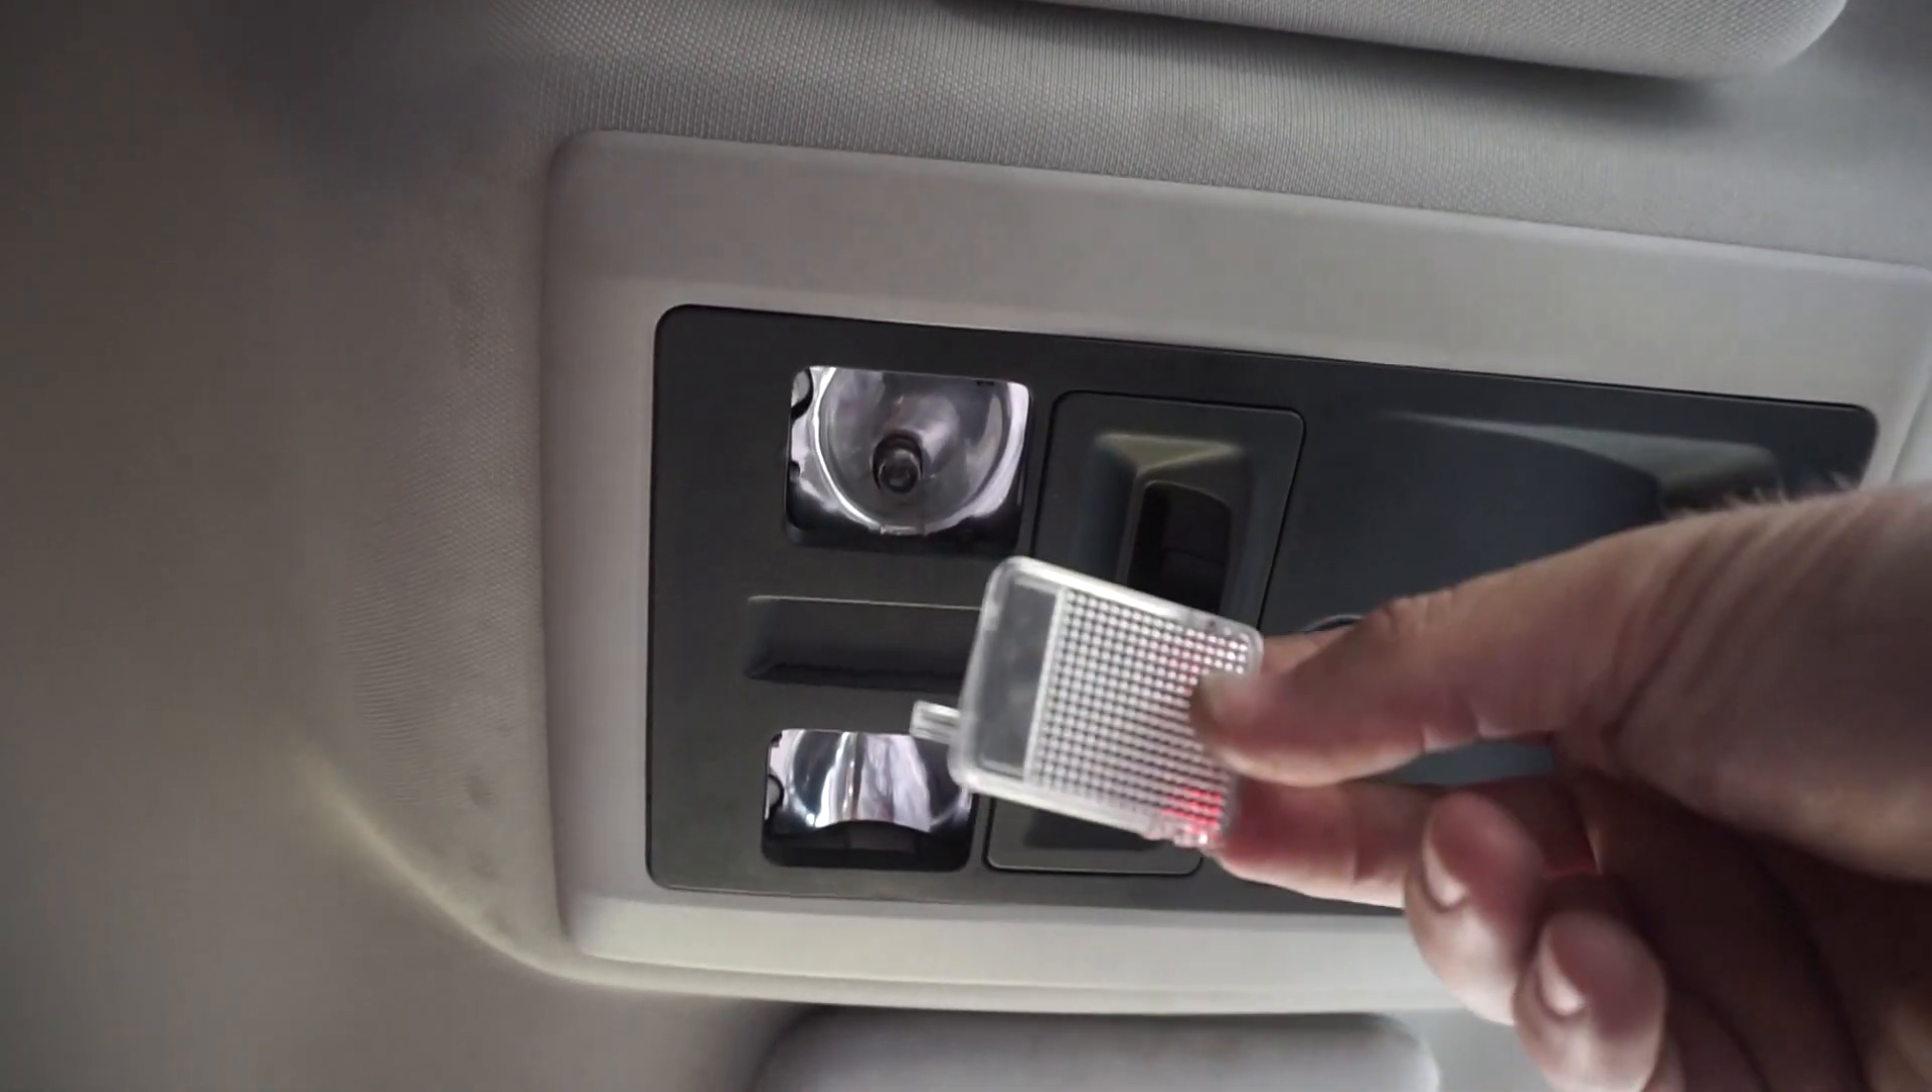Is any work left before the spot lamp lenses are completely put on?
Yes.